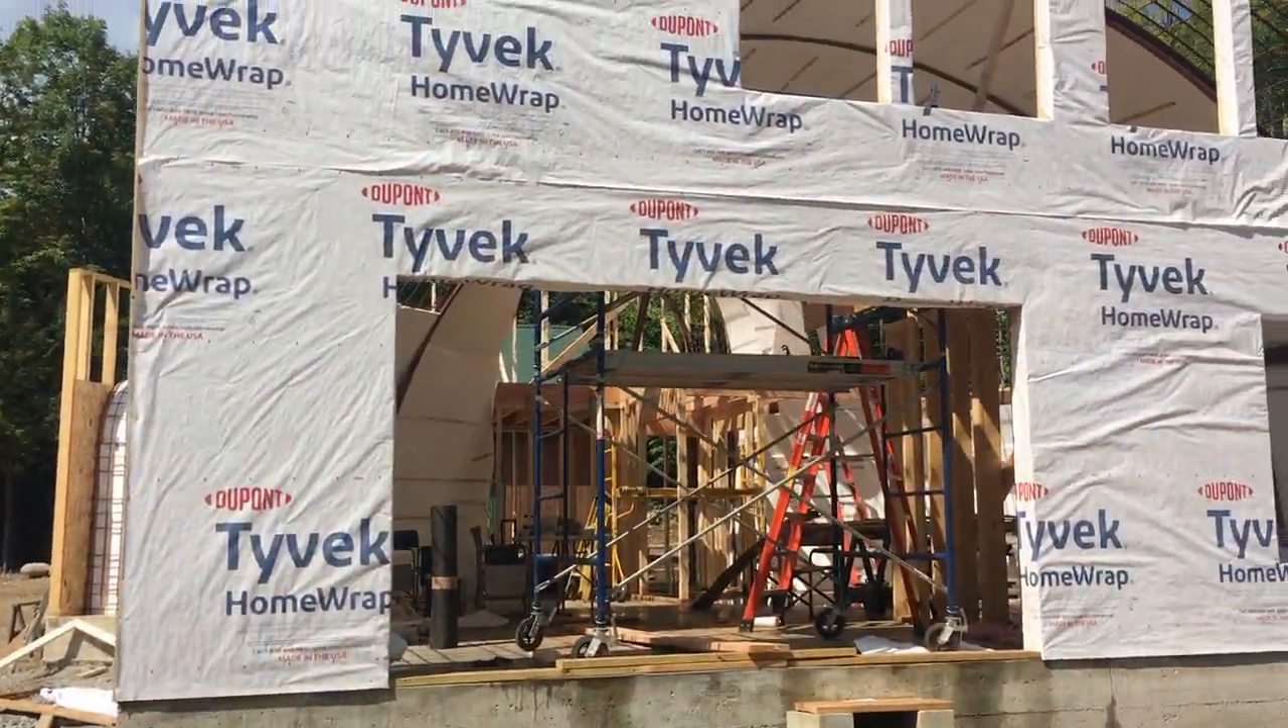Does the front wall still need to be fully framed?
No.